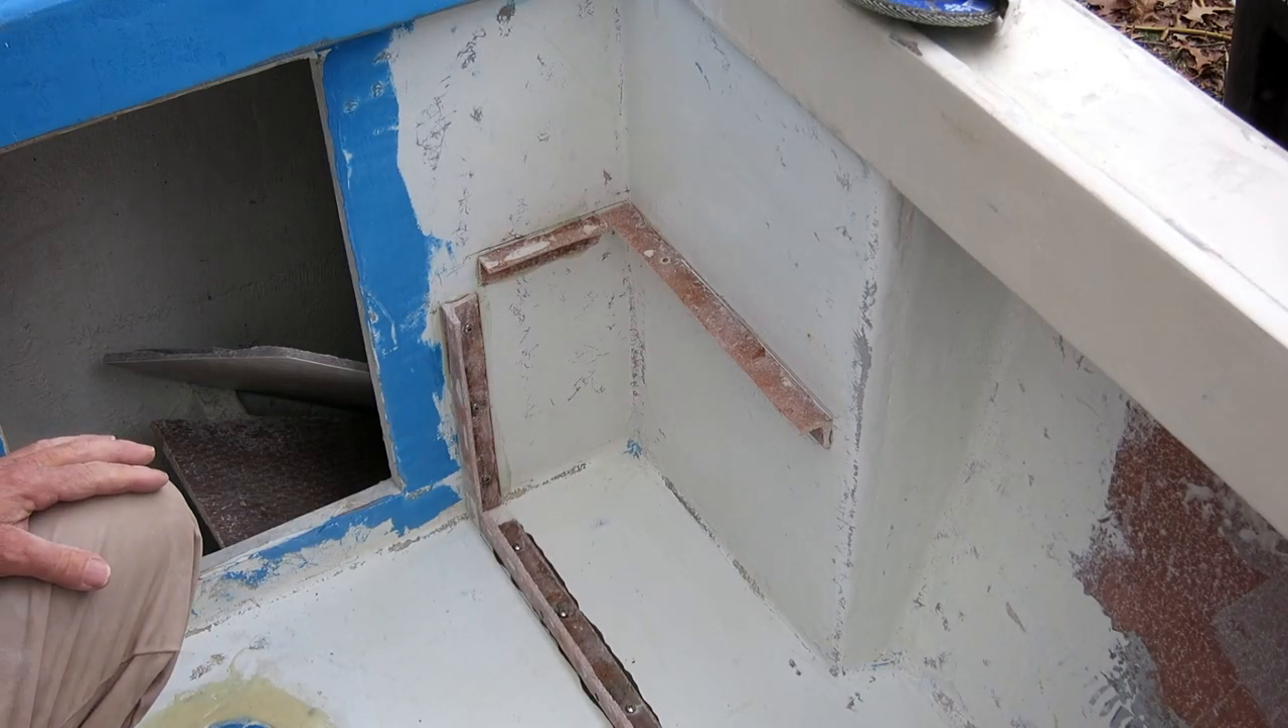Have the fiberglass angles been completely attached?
Yes.